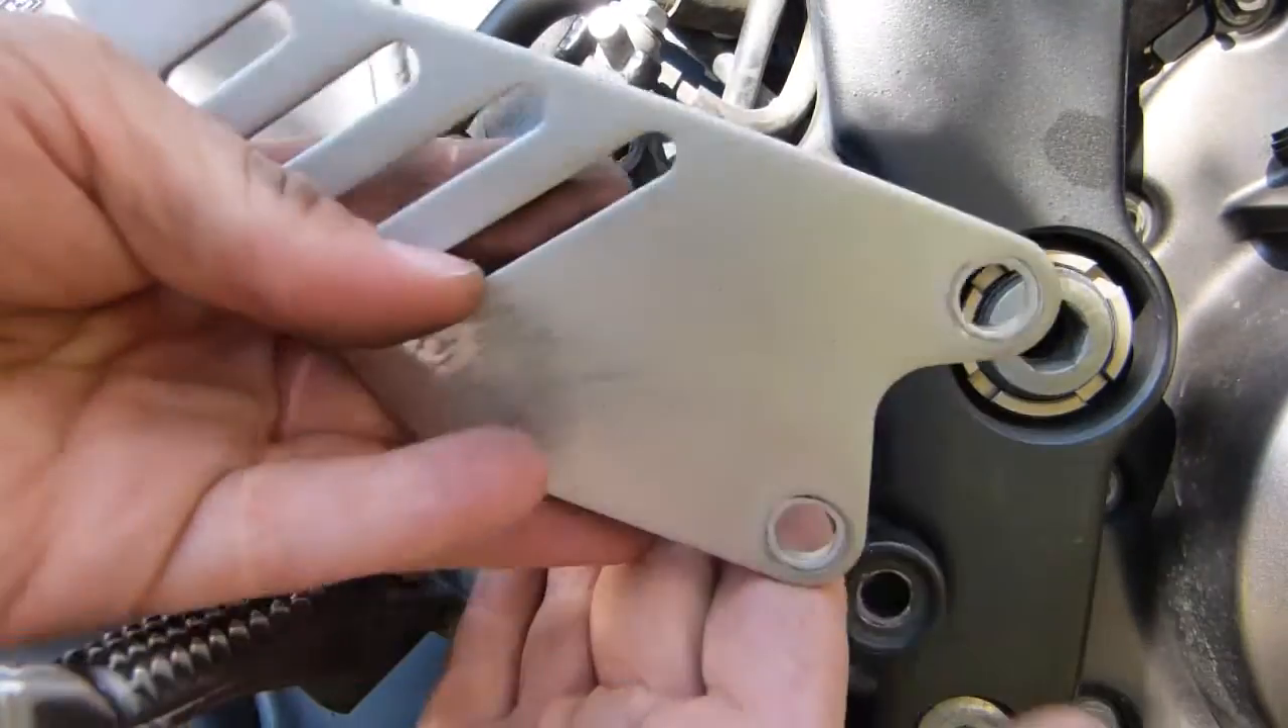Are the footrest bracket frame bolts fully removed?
Yes.